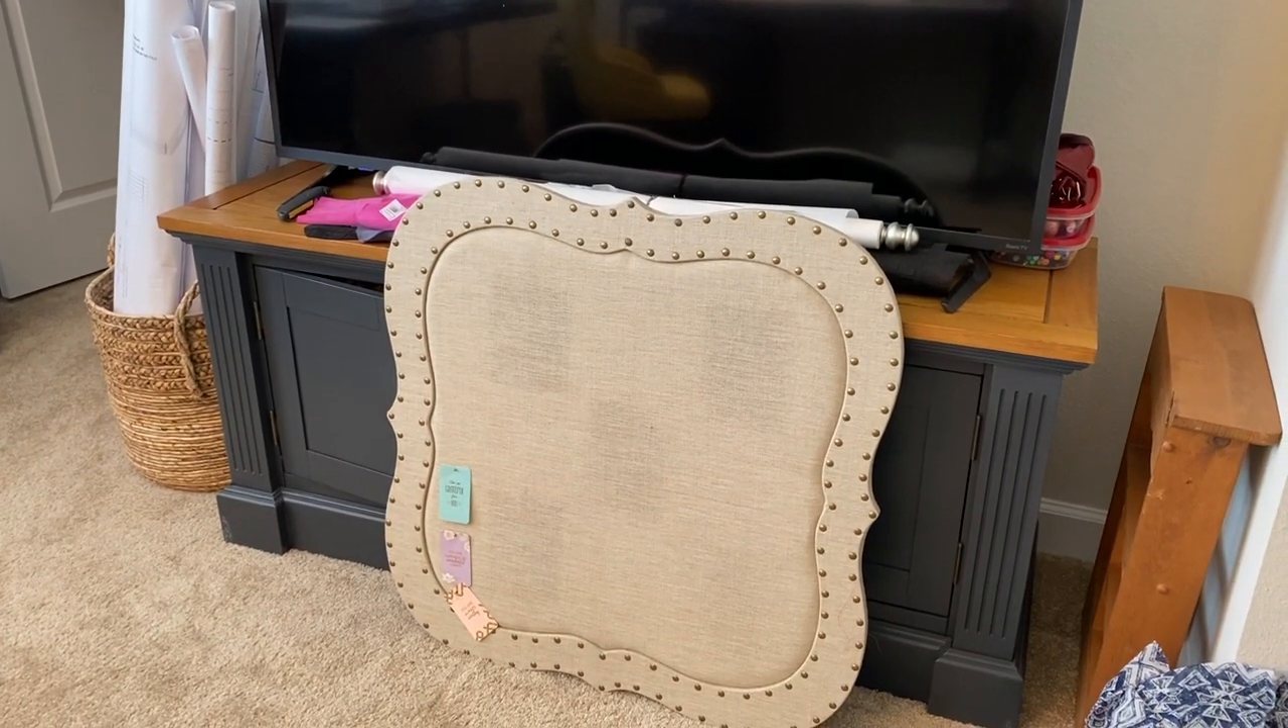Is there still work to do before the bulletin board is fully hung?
Yes.